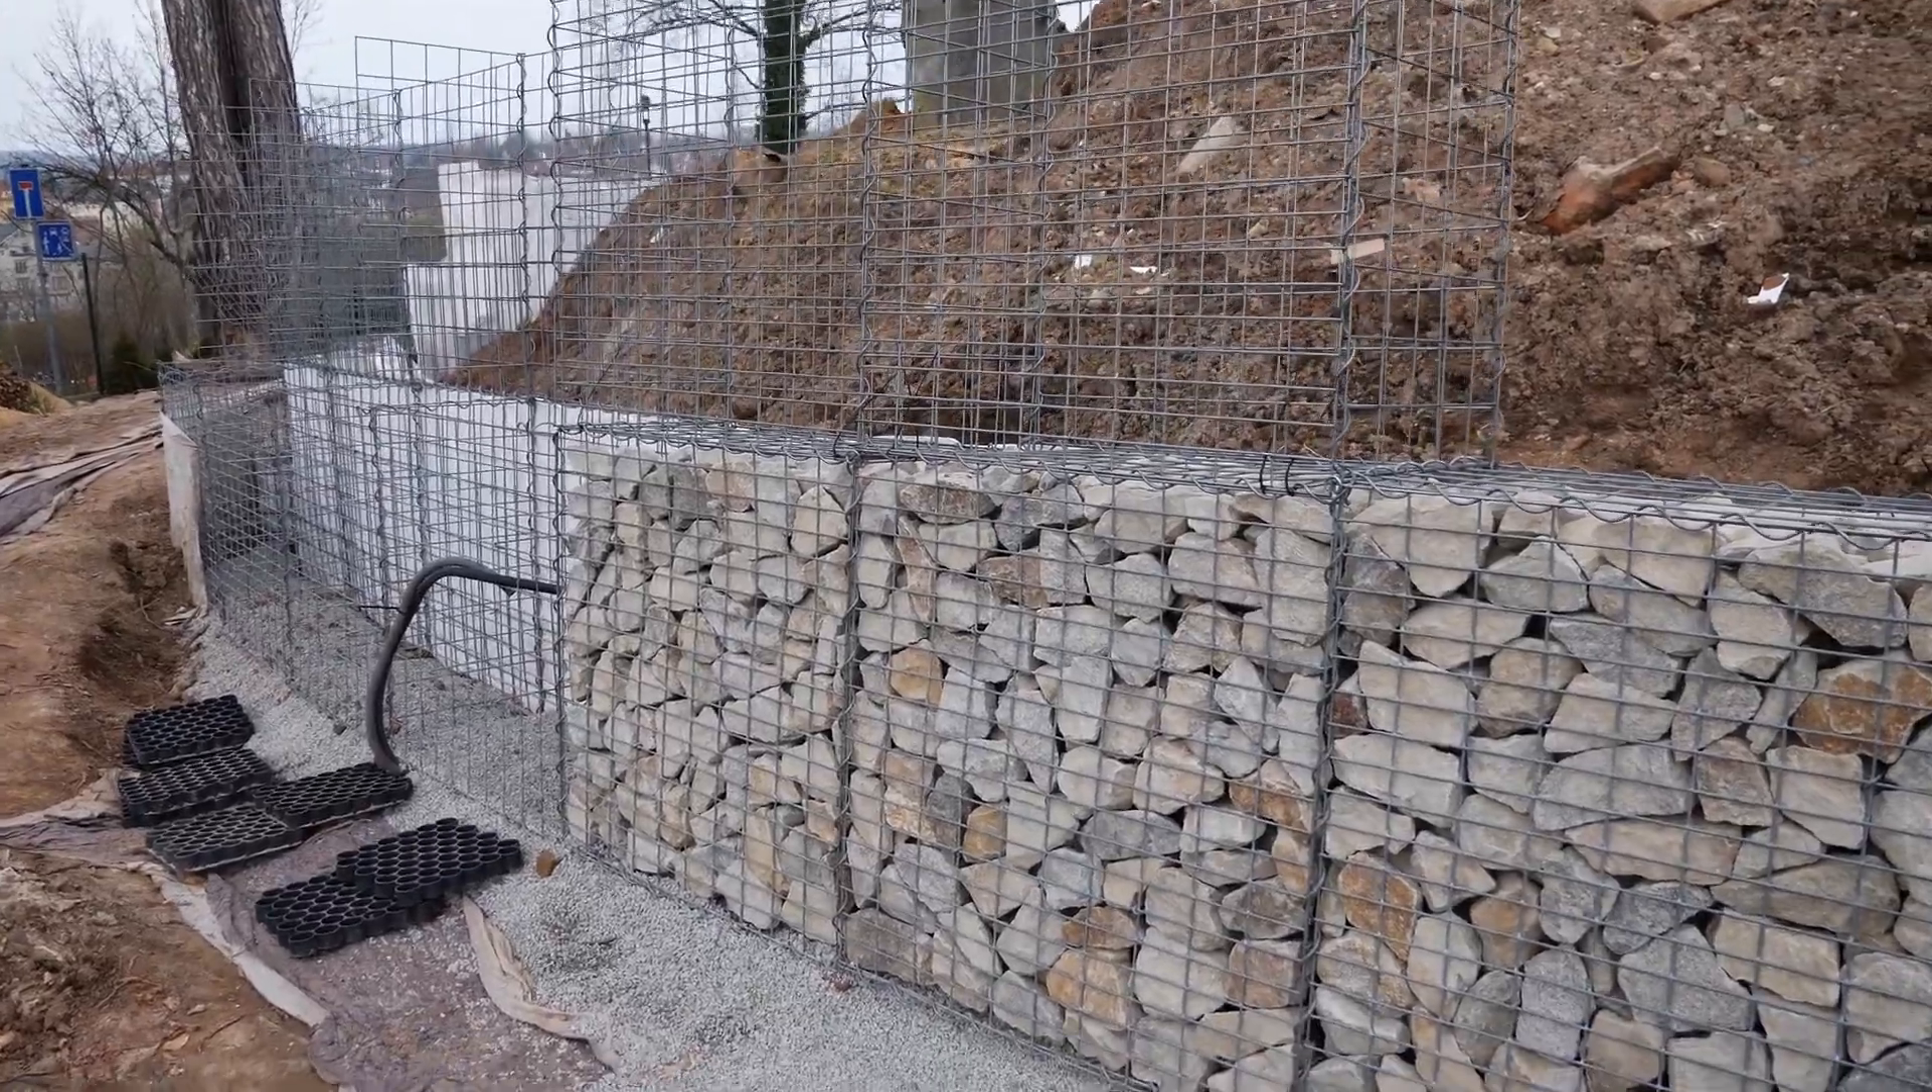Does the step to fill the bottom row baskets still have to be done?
Yes.